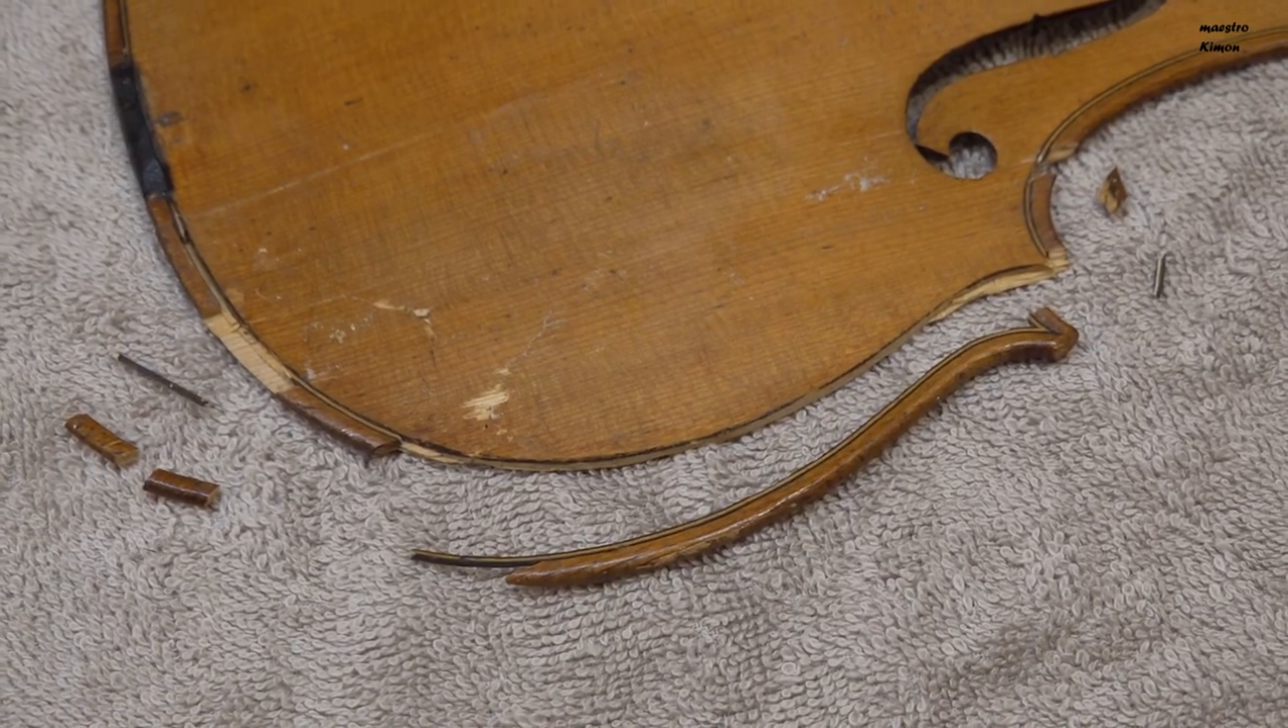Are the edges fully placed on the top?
No.